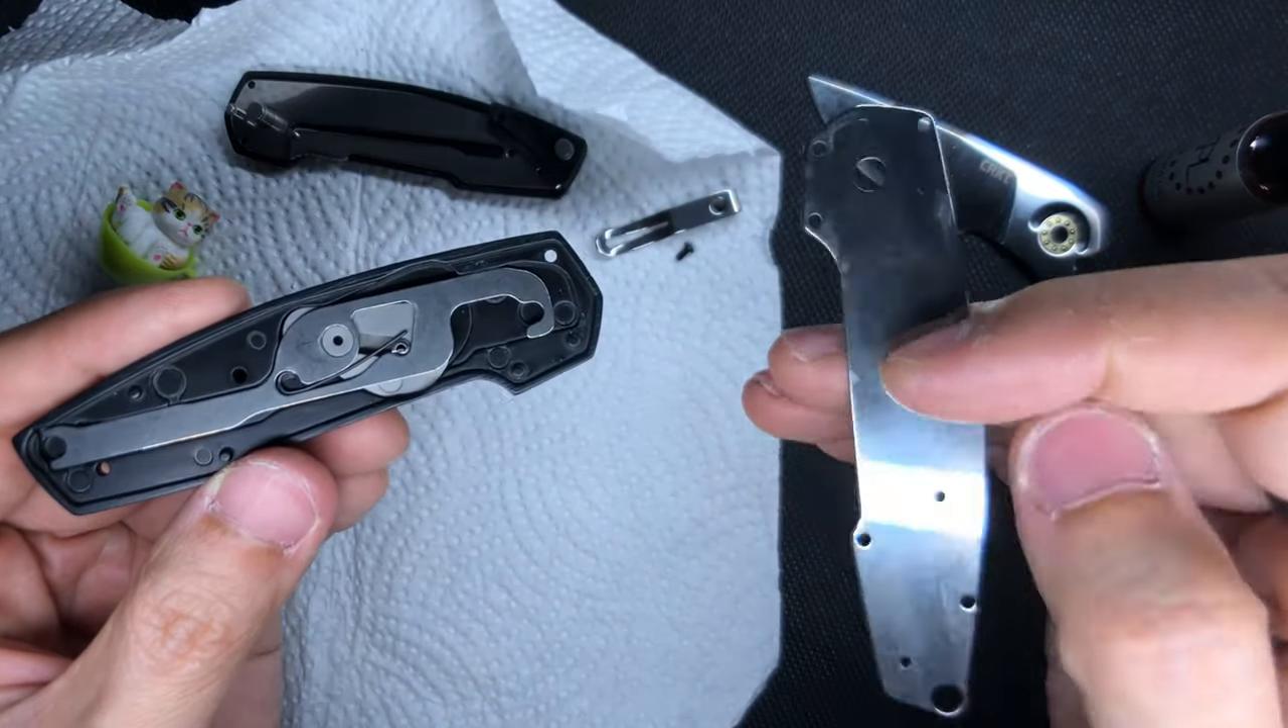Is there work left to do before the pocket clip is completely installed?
Yes.